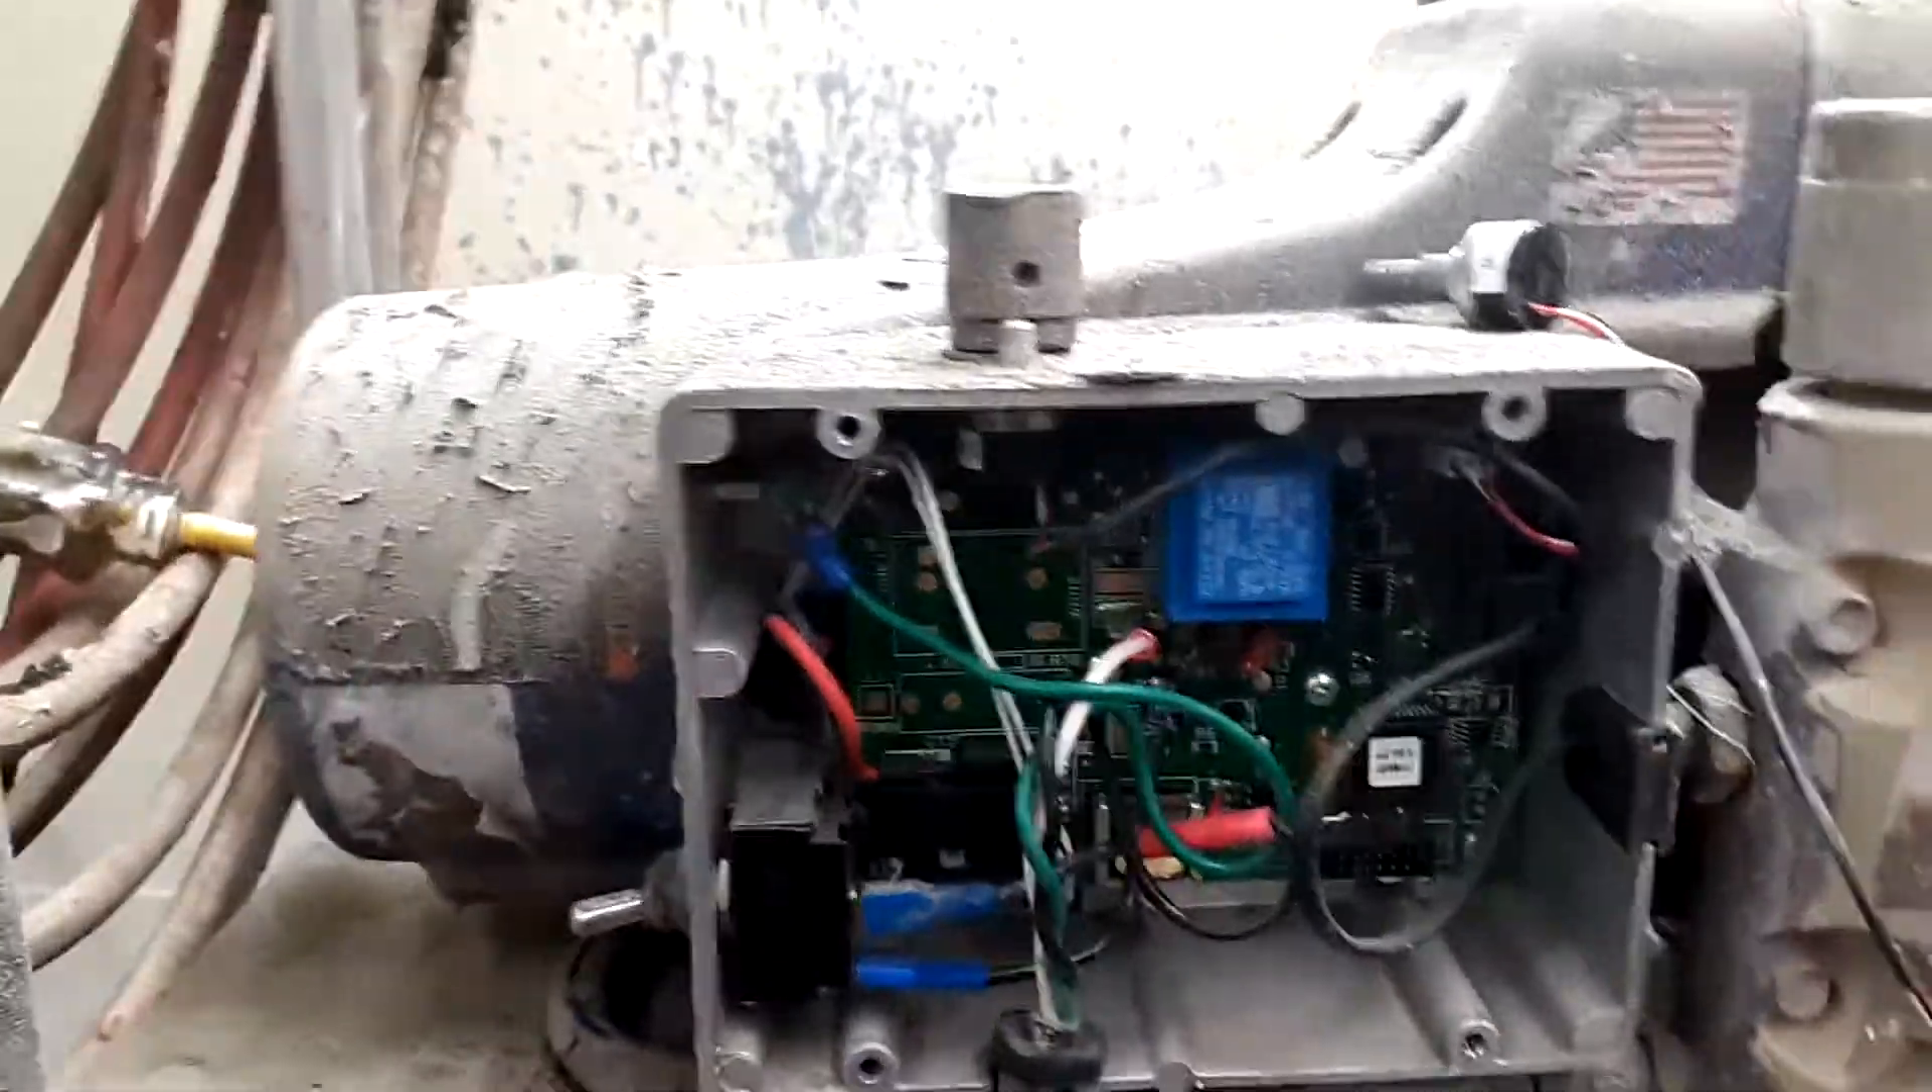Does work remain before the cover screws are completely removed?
No.